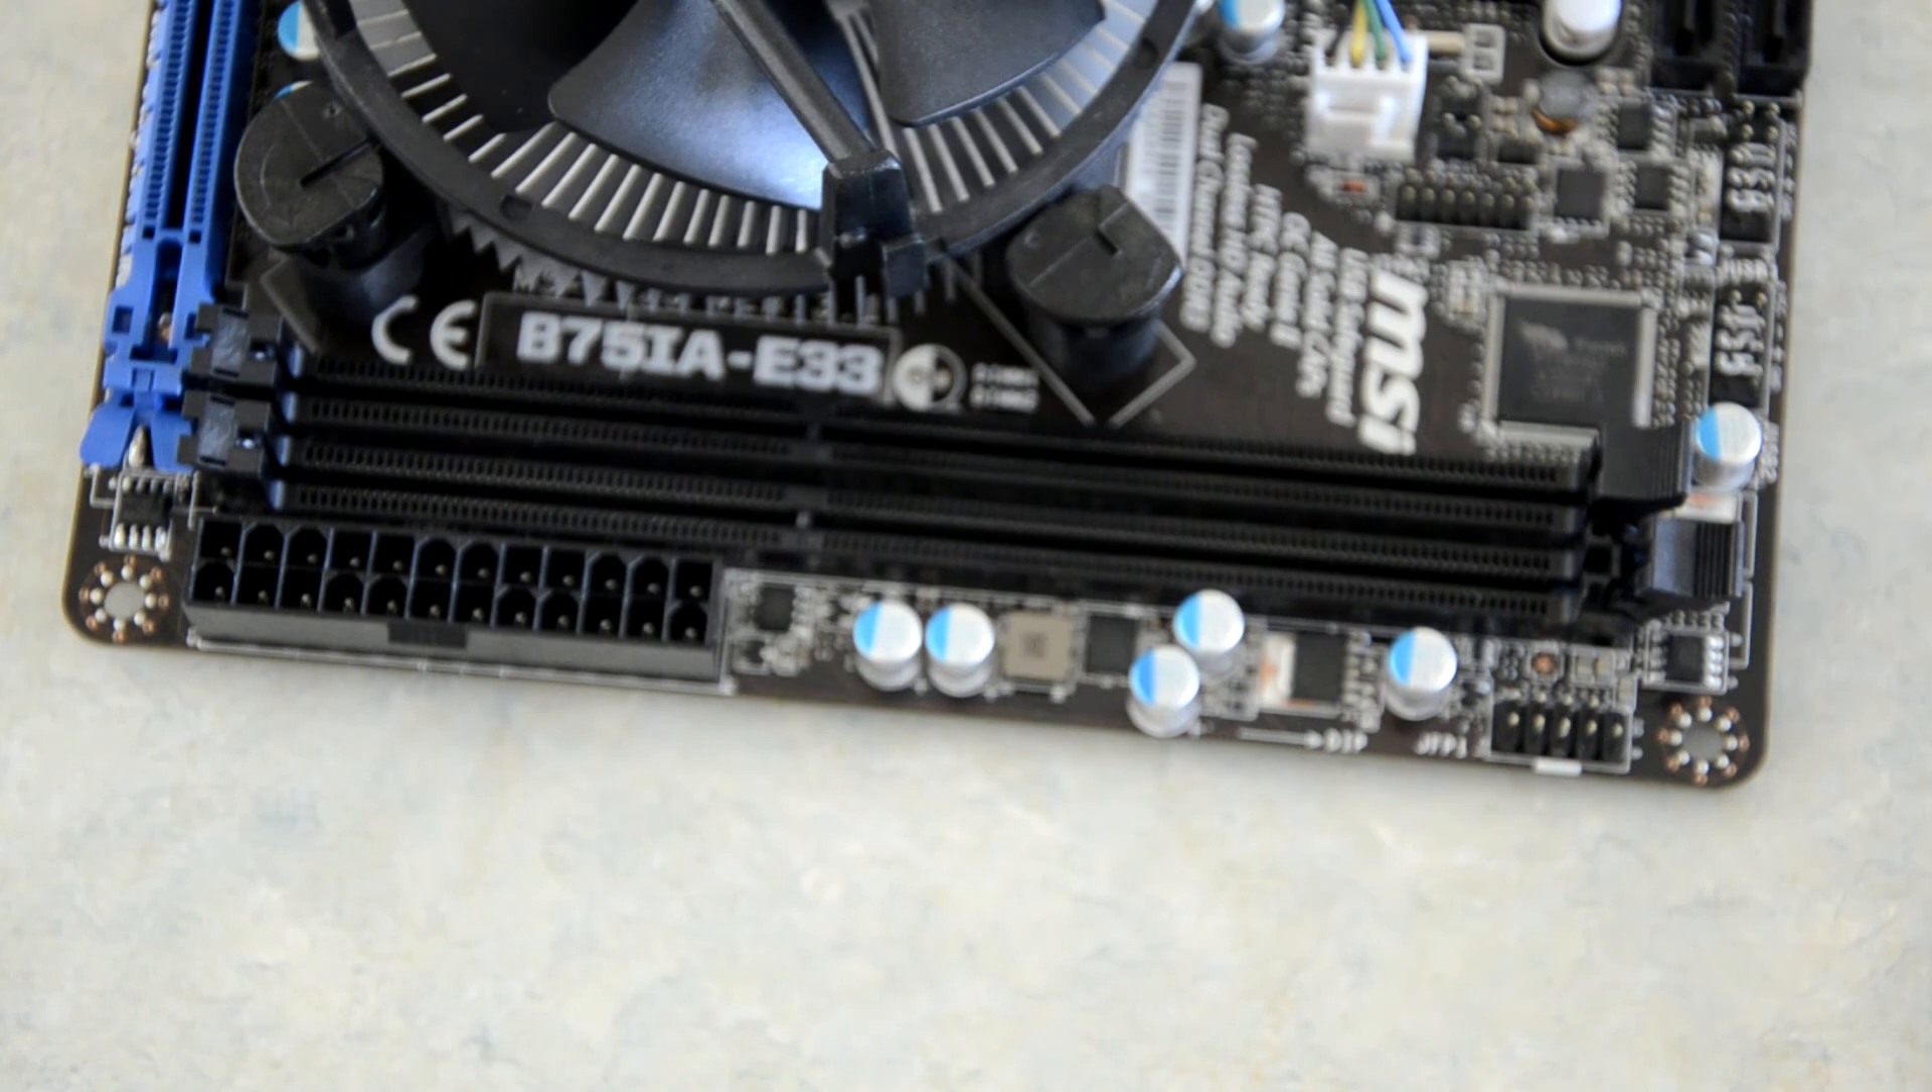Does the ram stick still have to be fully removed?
No.